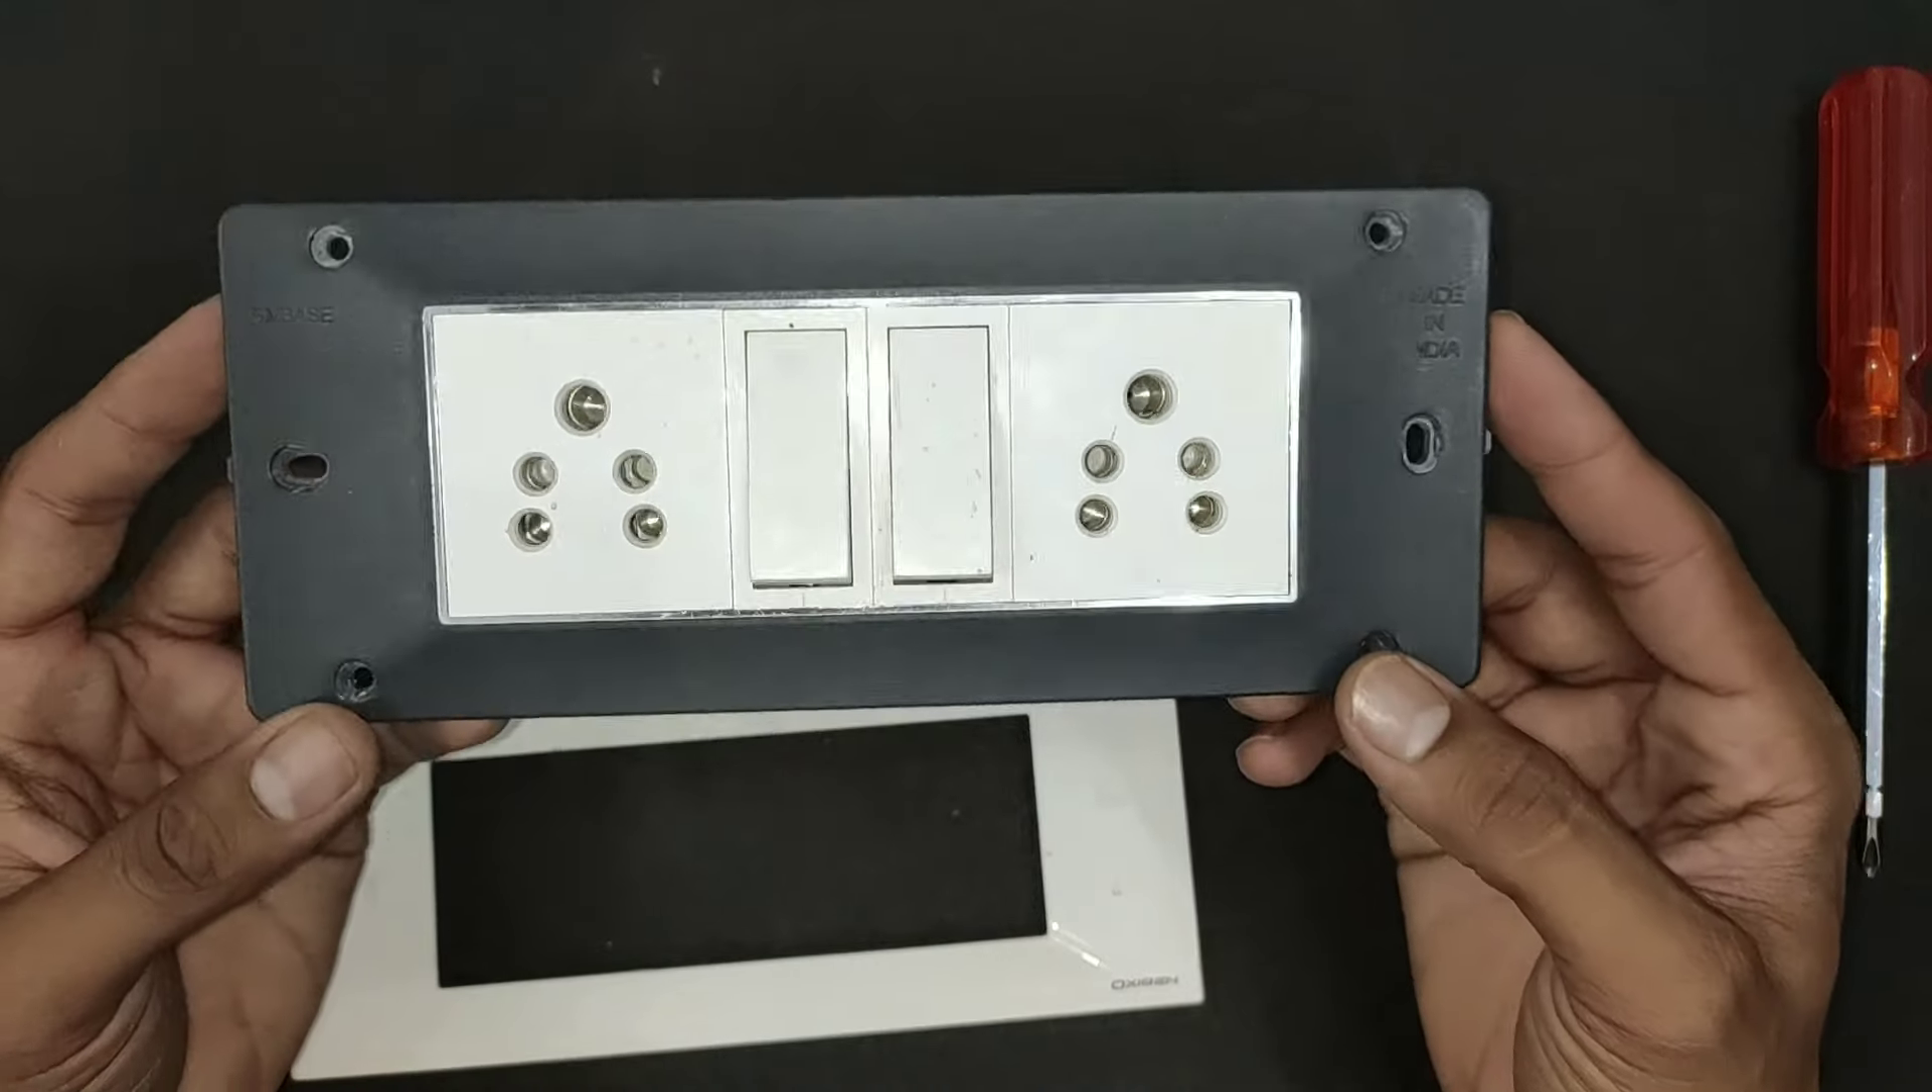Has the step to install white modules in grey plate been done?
Yes.